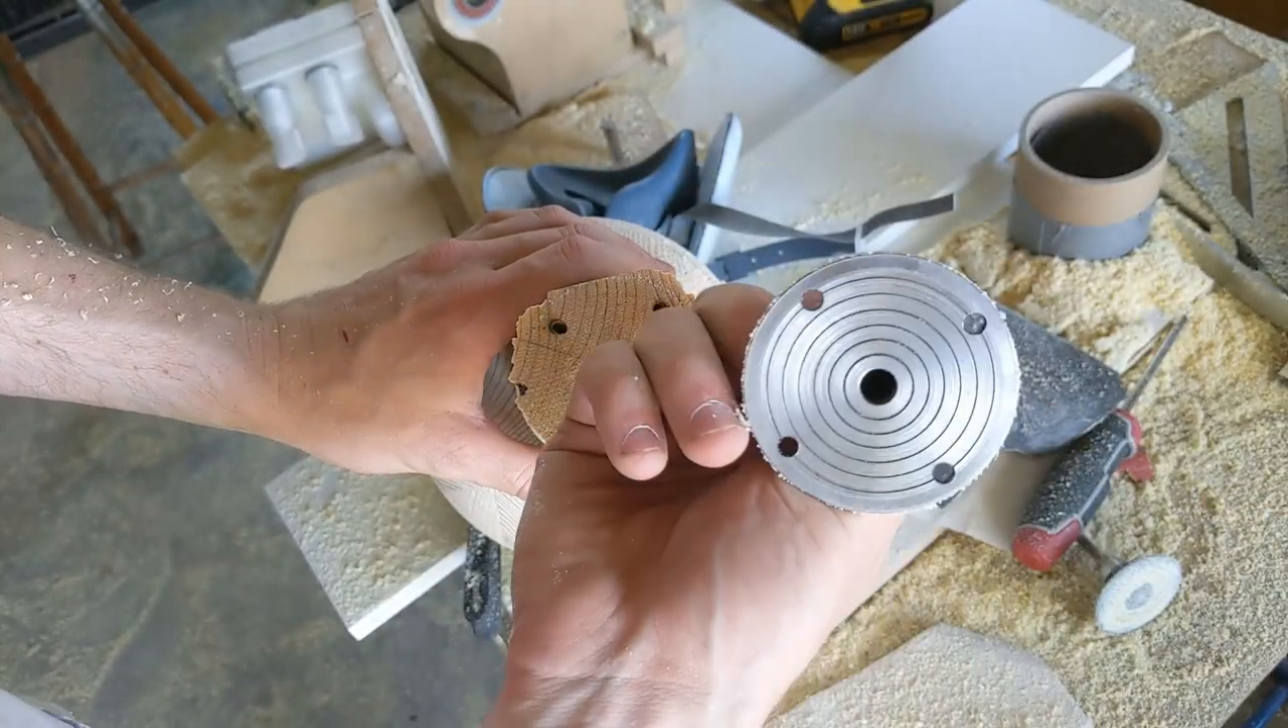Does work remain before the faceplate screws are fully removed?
No.